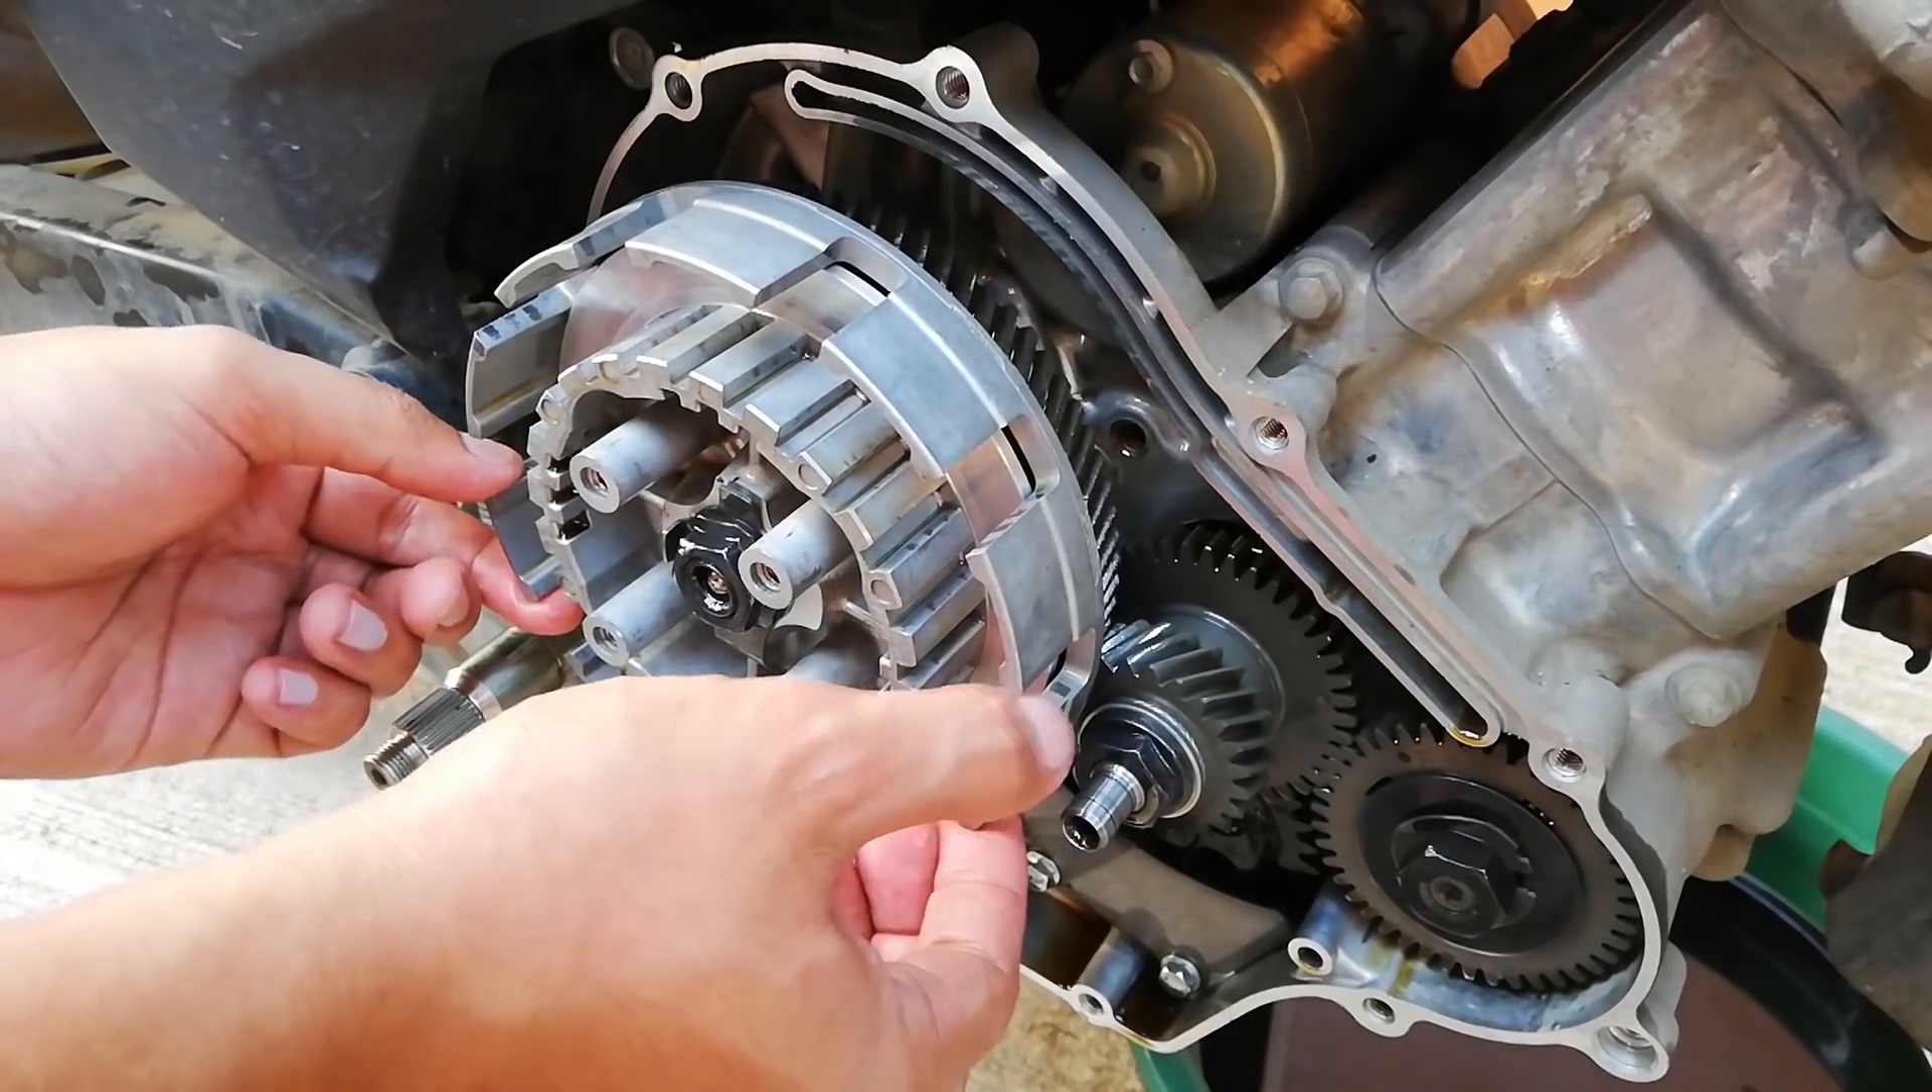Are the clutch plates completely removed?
Yes.